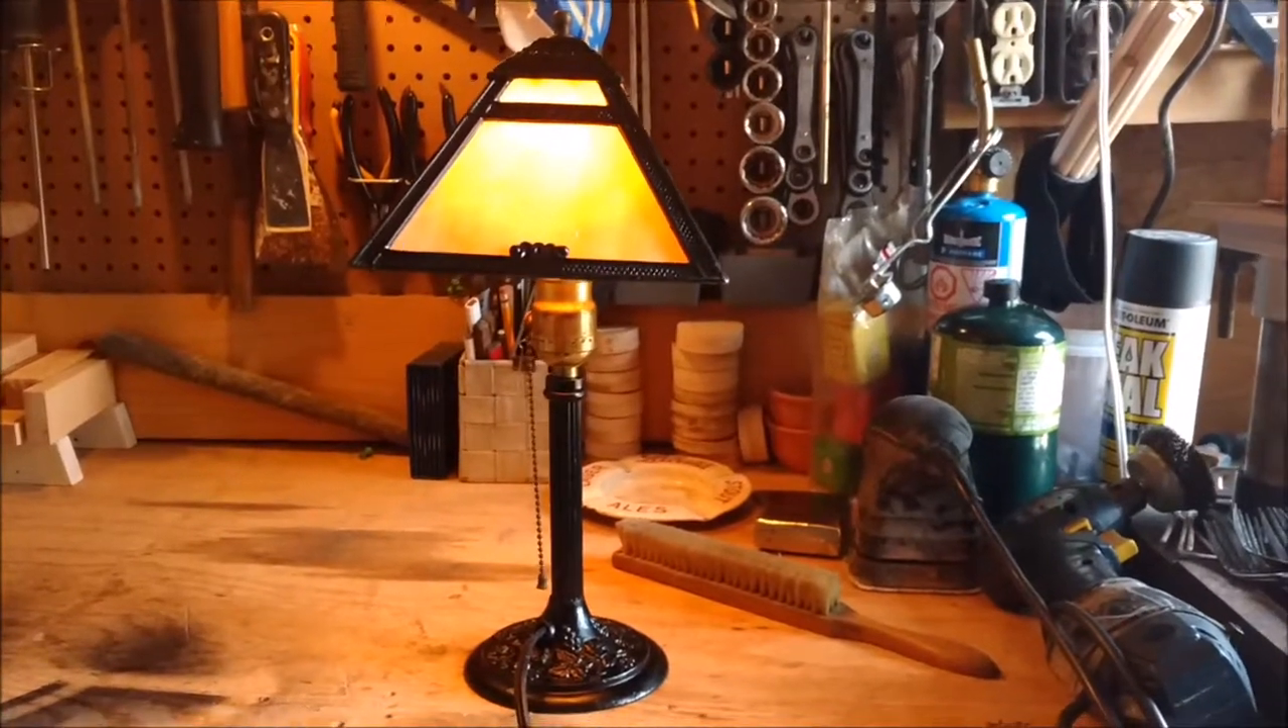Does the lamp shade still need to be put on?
No.